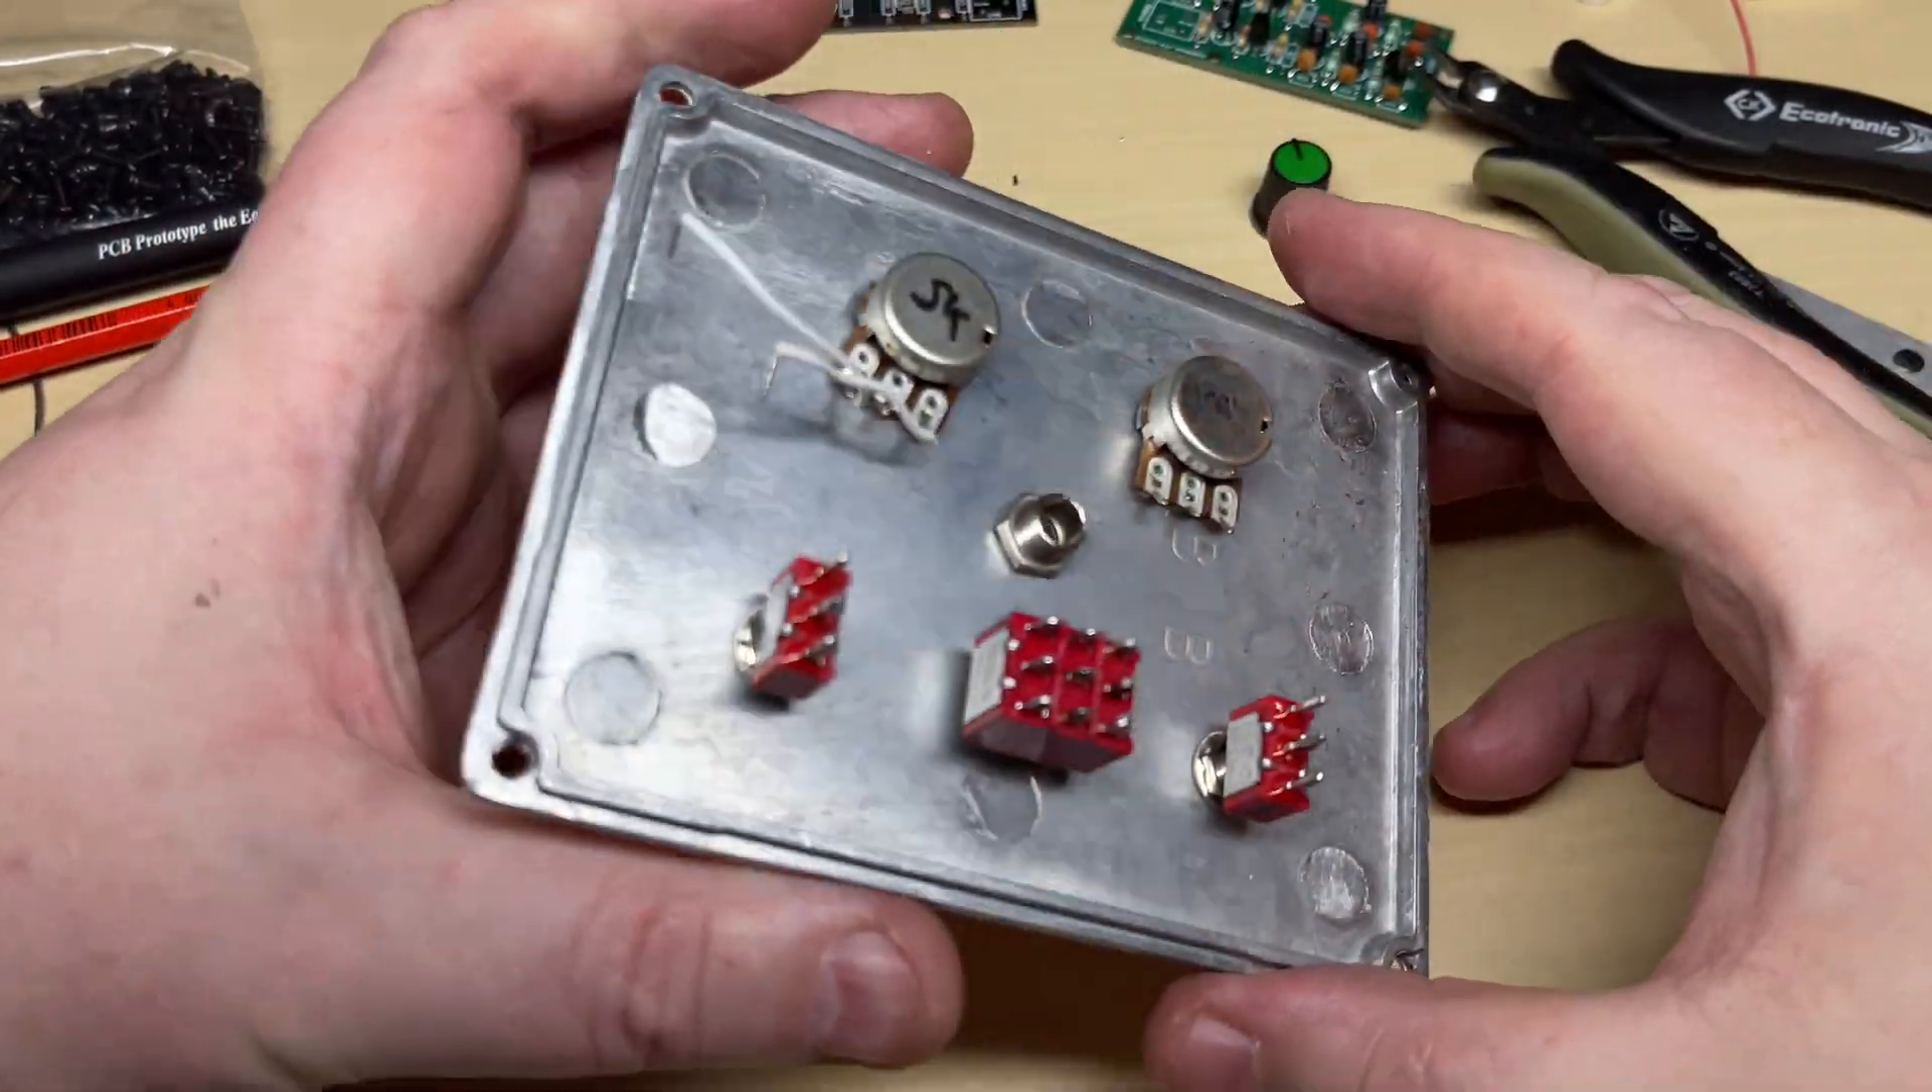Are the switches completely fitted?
Yes.